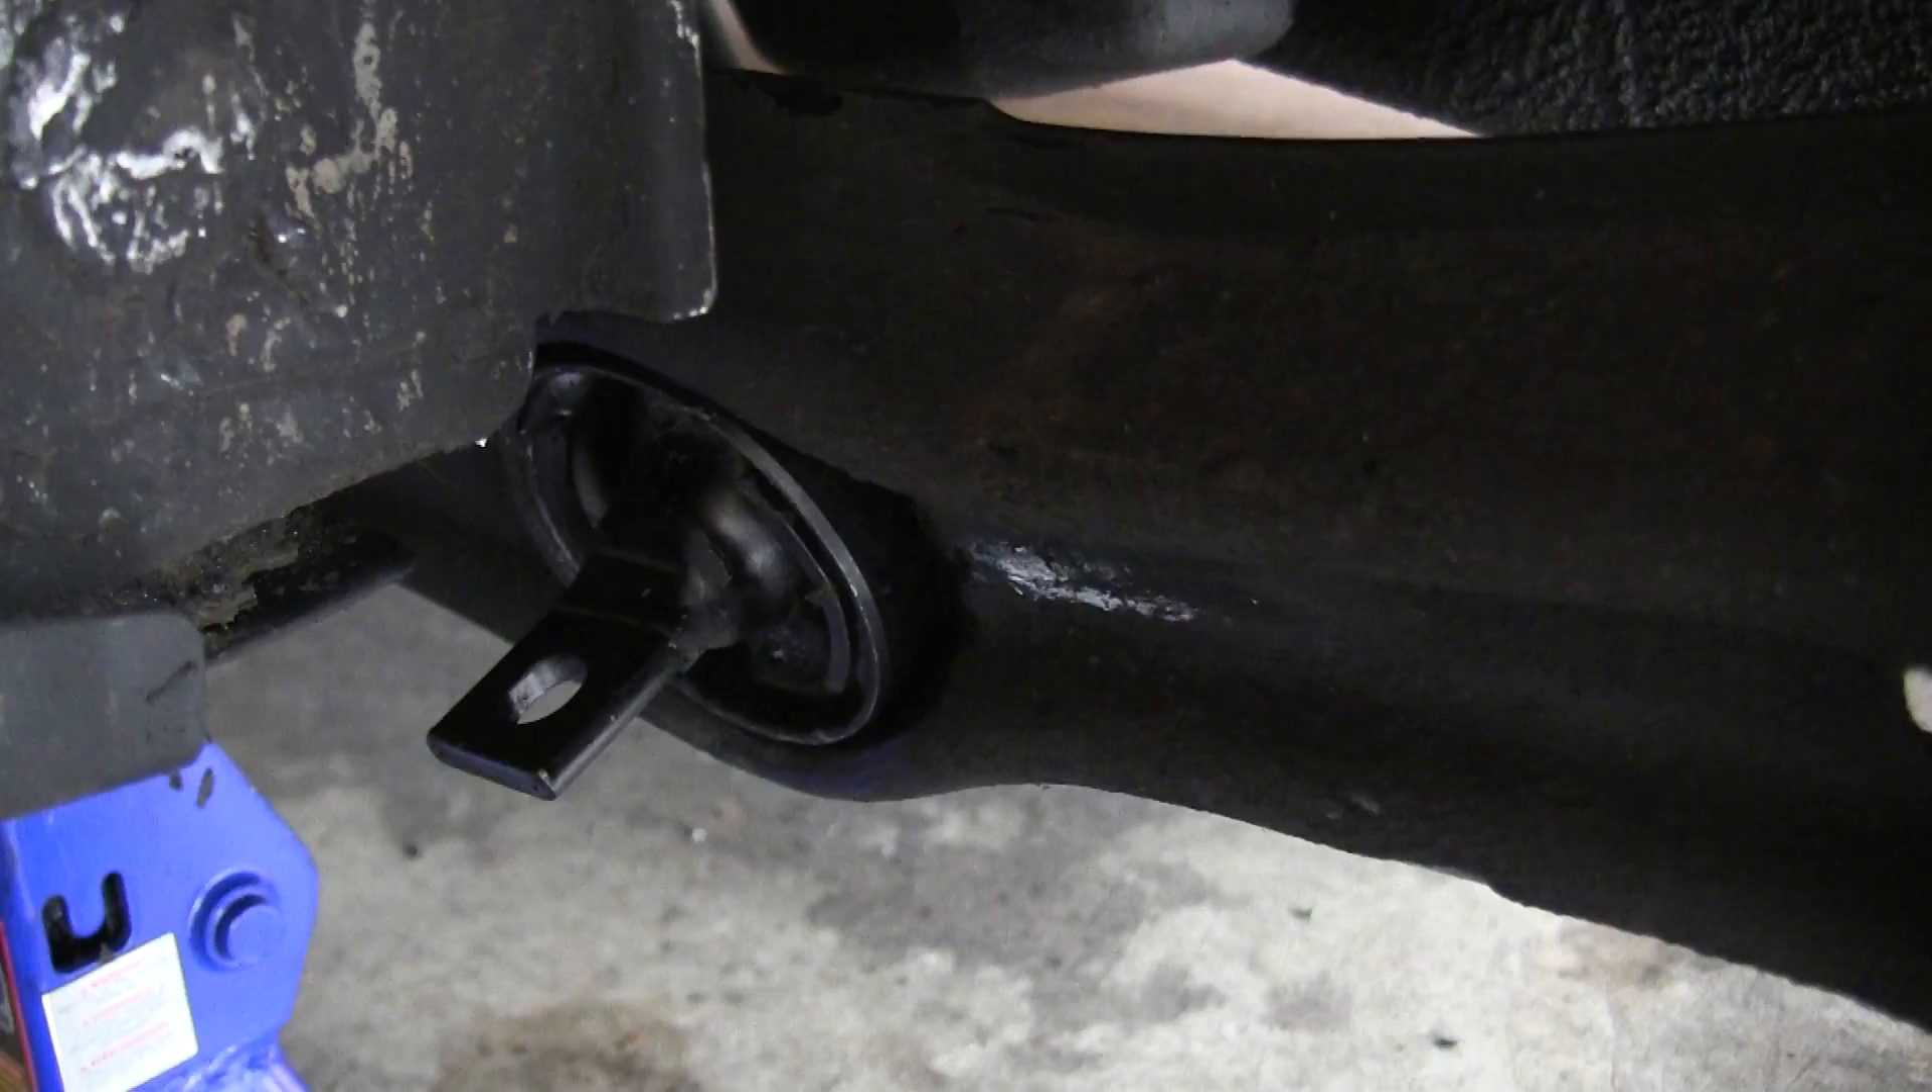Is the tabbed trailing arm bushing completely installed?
Yes.